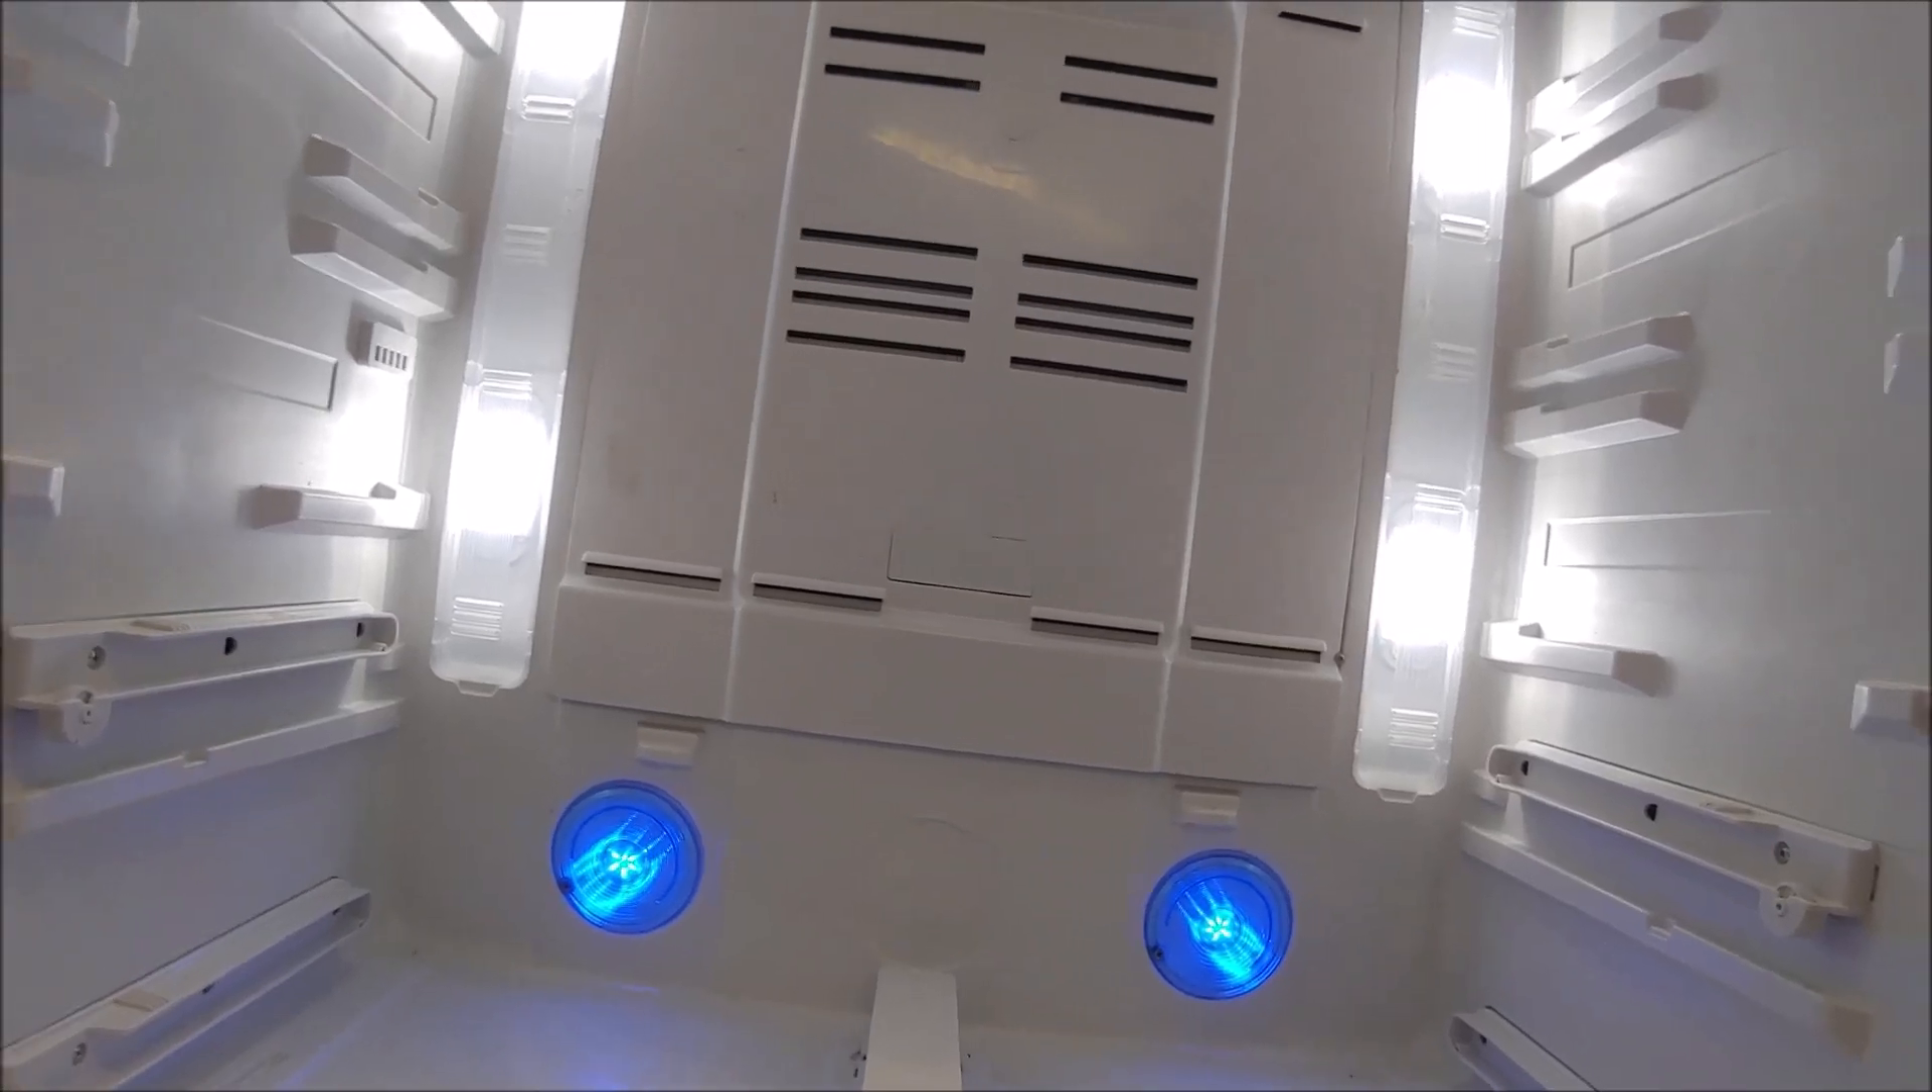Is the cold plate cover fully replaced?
Yes.